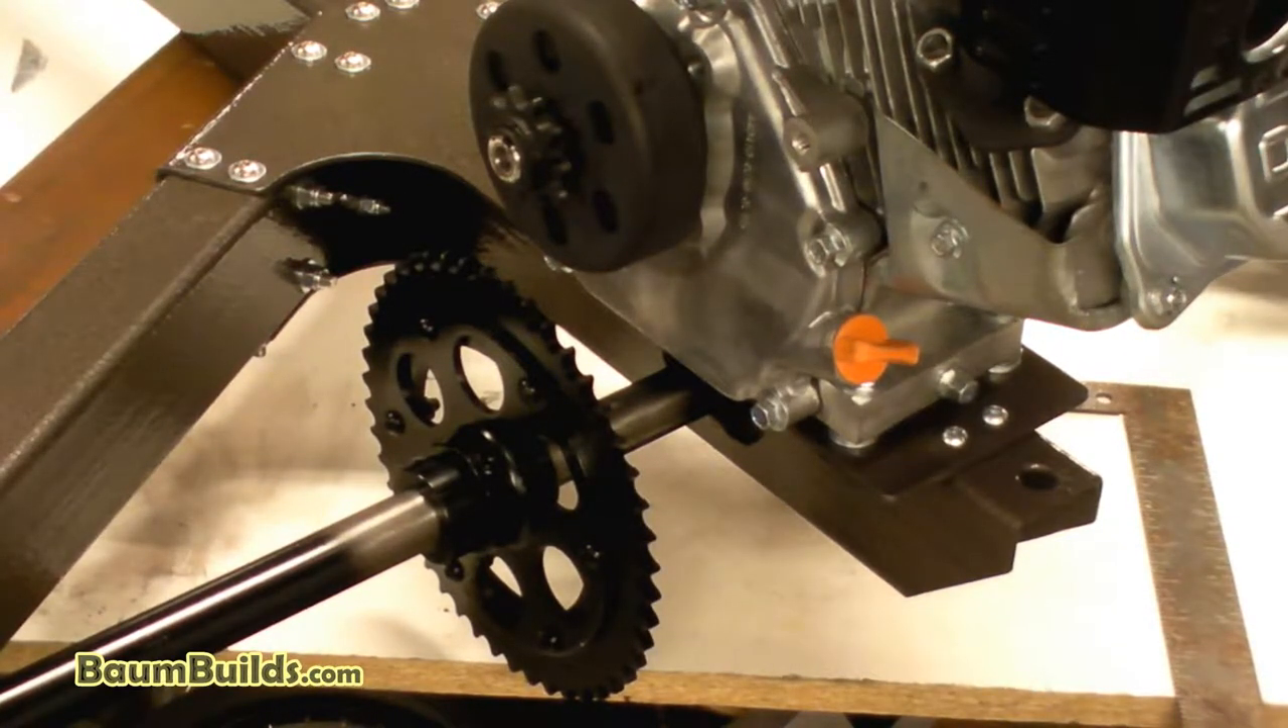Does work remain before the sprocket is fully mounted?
No.